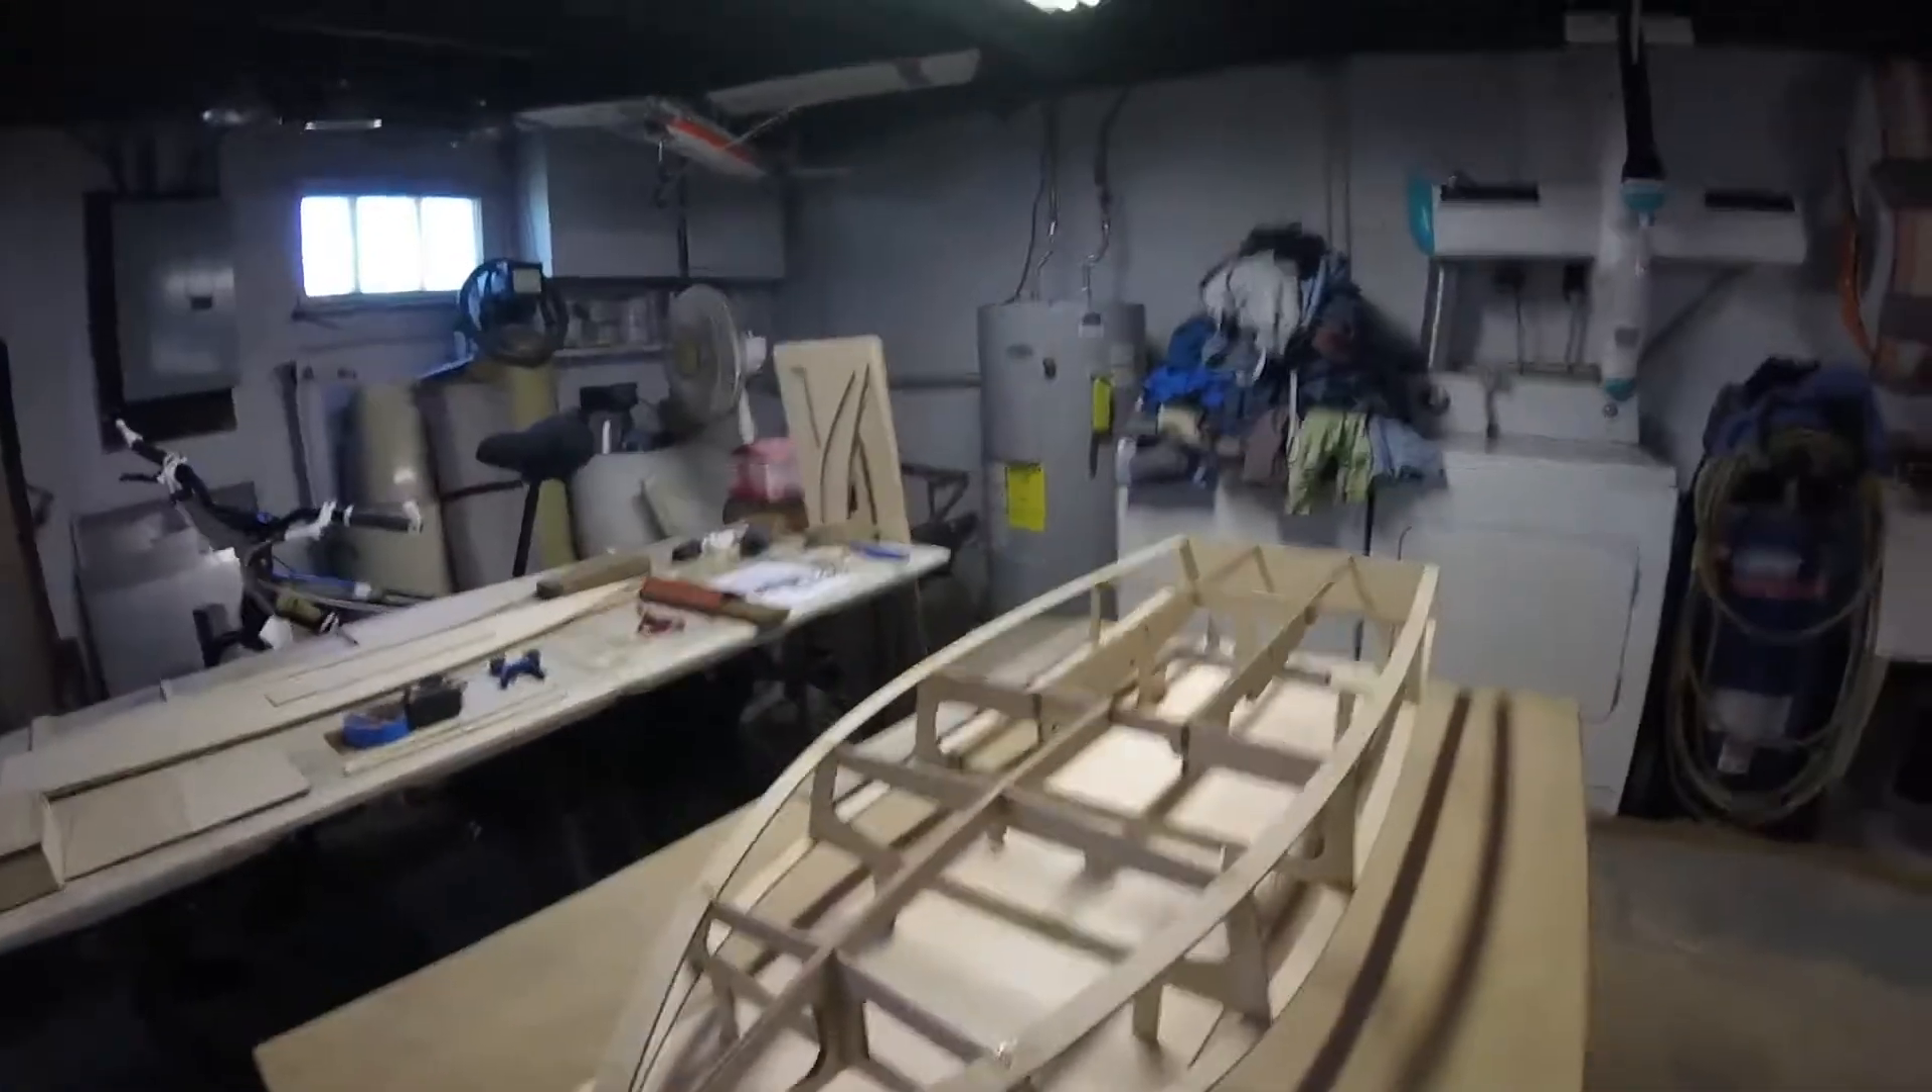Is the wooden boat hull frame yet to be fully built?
No.